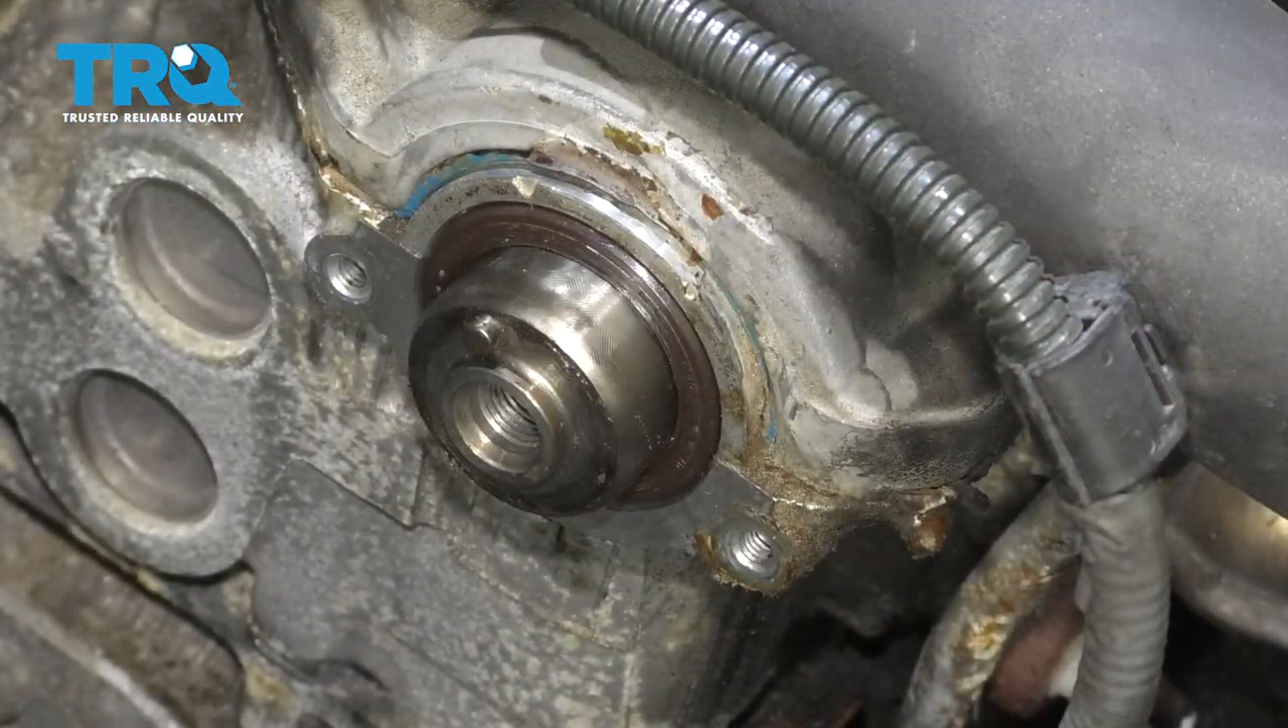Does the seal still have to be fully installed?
No.